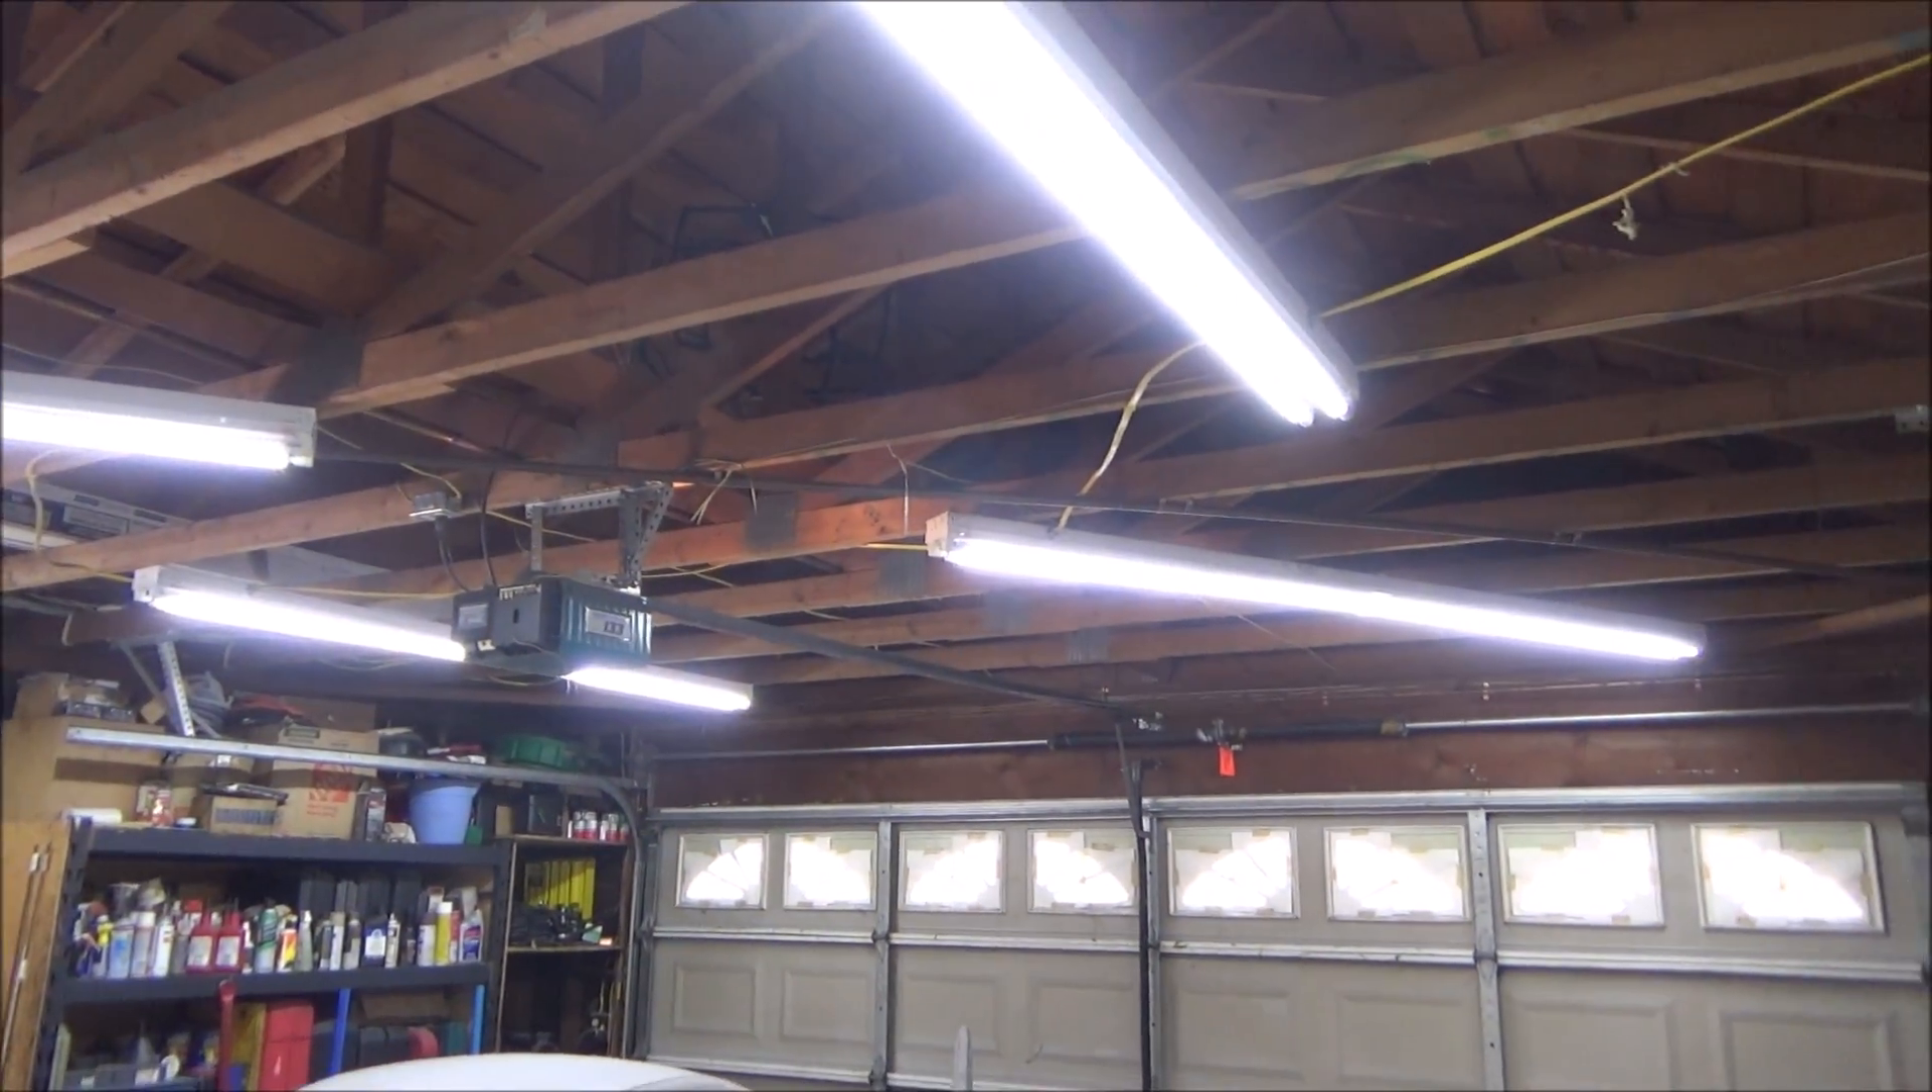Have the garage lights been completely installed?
Yes.